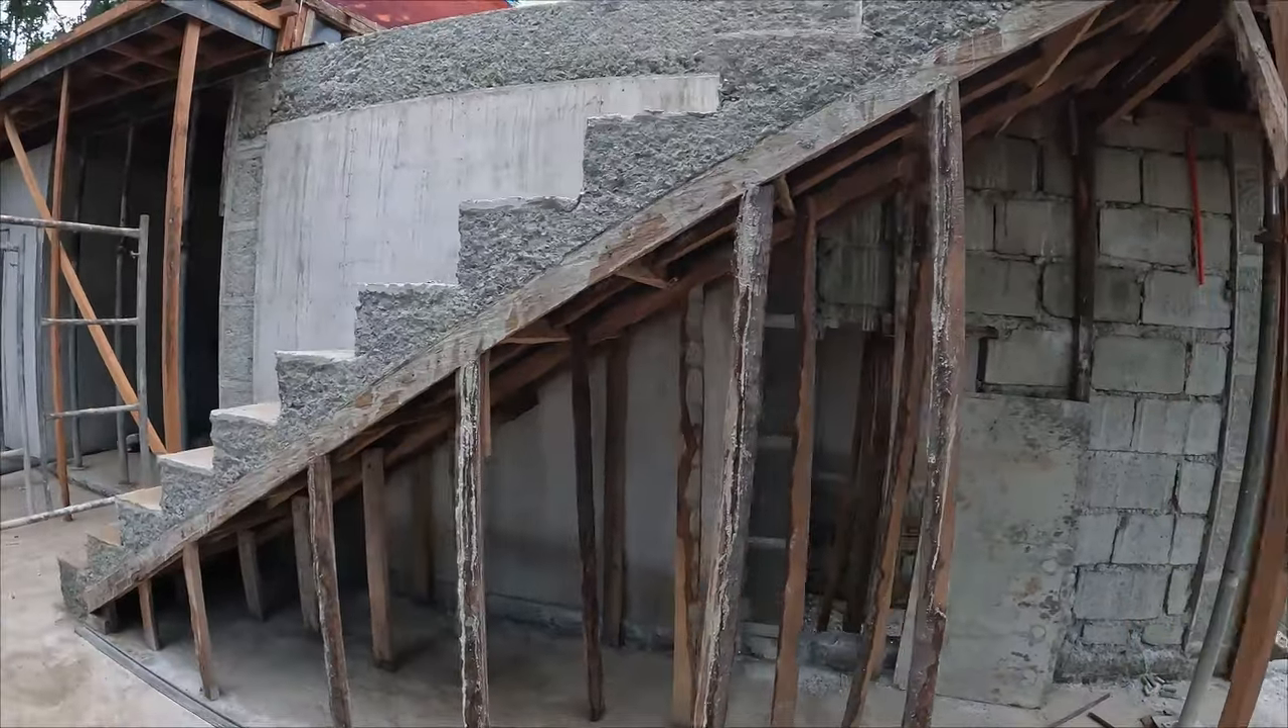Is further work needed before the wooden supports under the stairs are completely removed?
Yes.